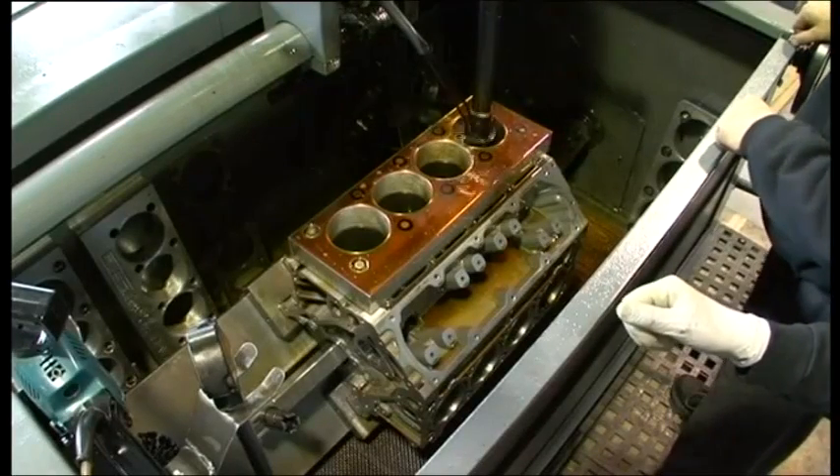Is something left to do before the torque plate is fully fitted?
No.